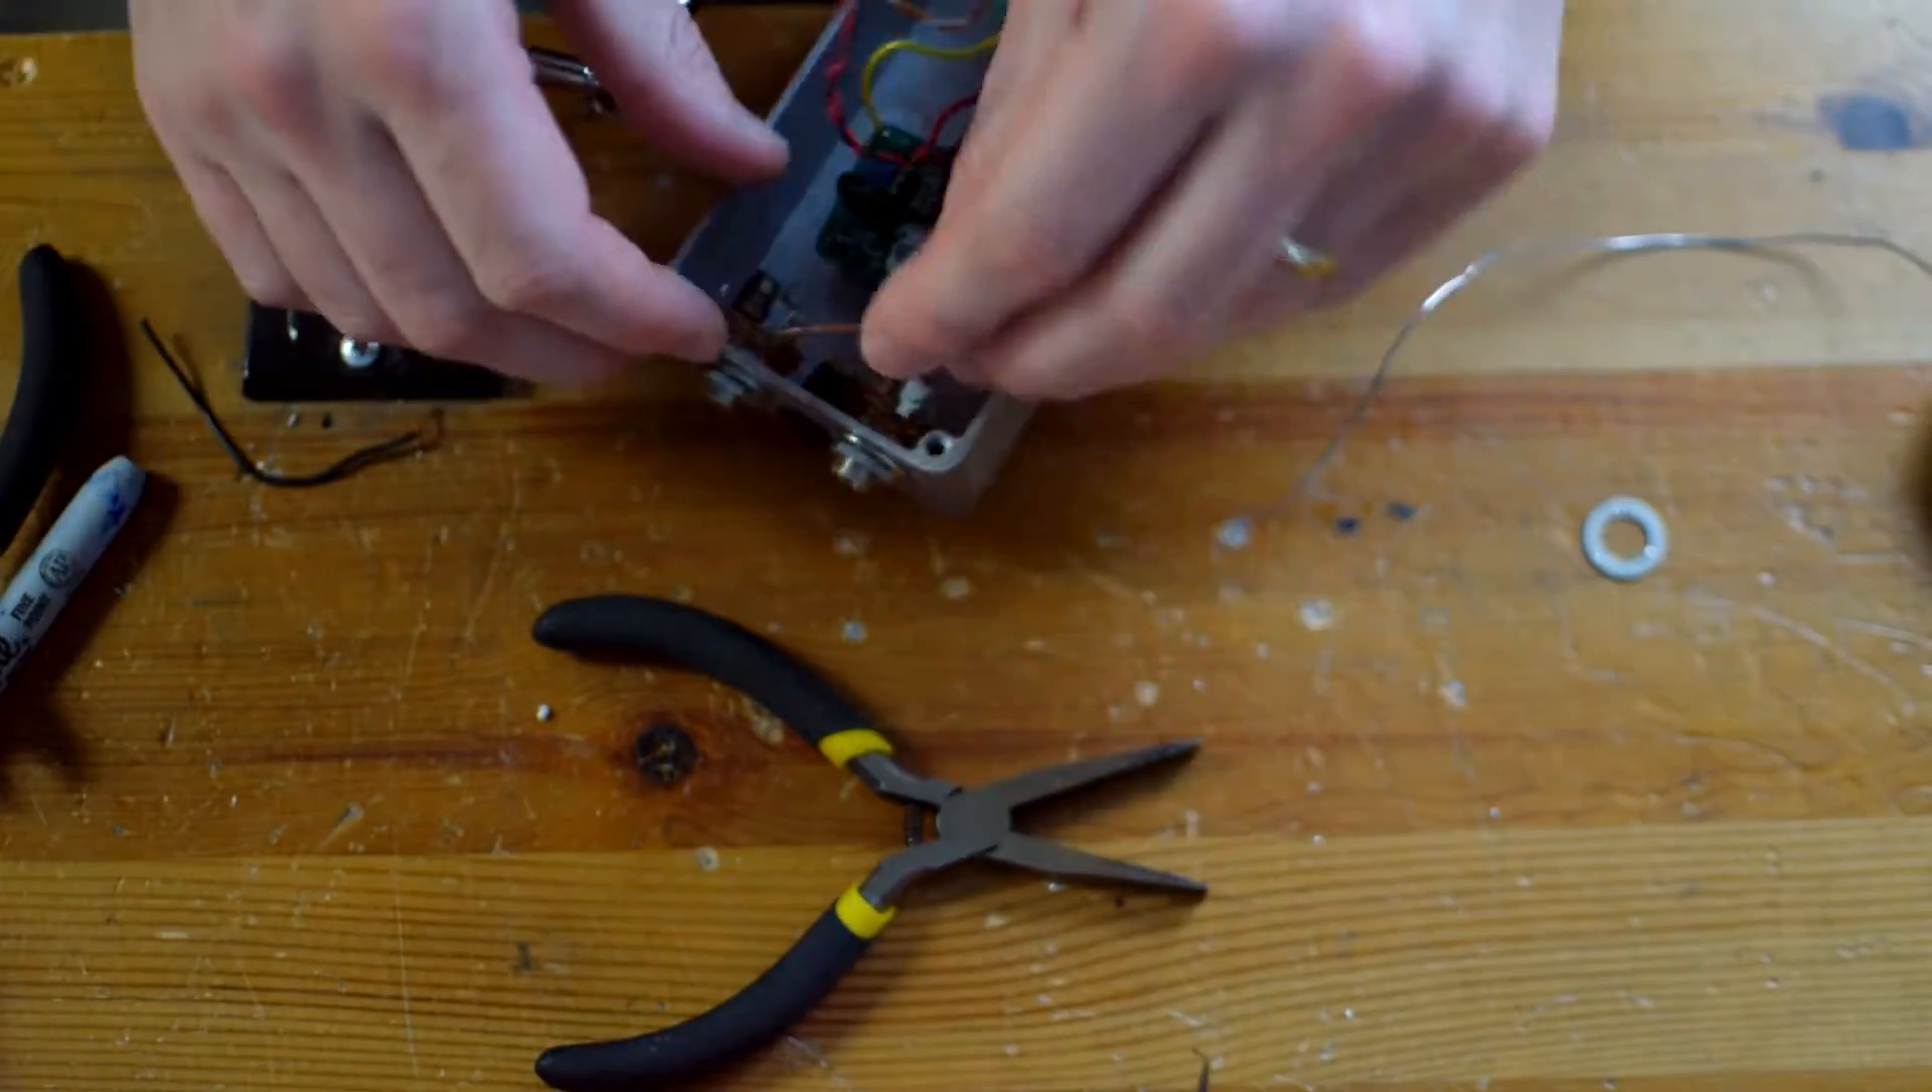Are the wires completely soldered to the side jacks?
No.